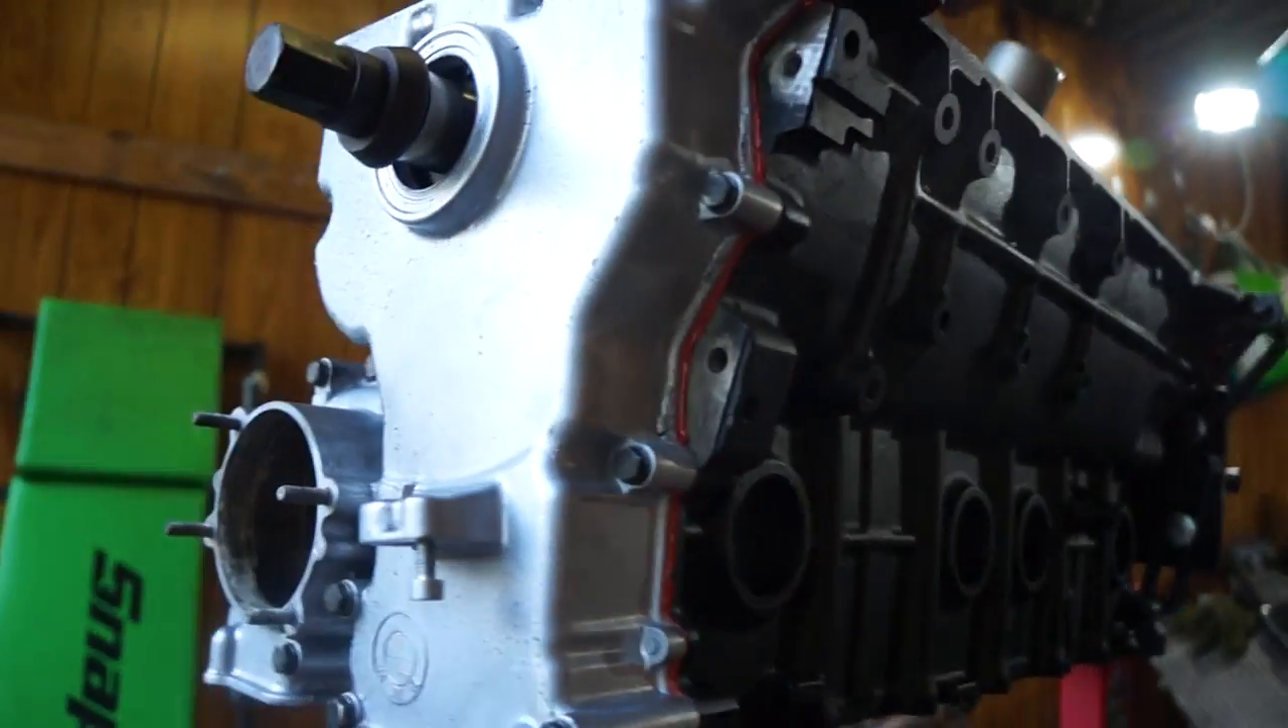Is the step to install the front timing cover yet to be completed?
No.